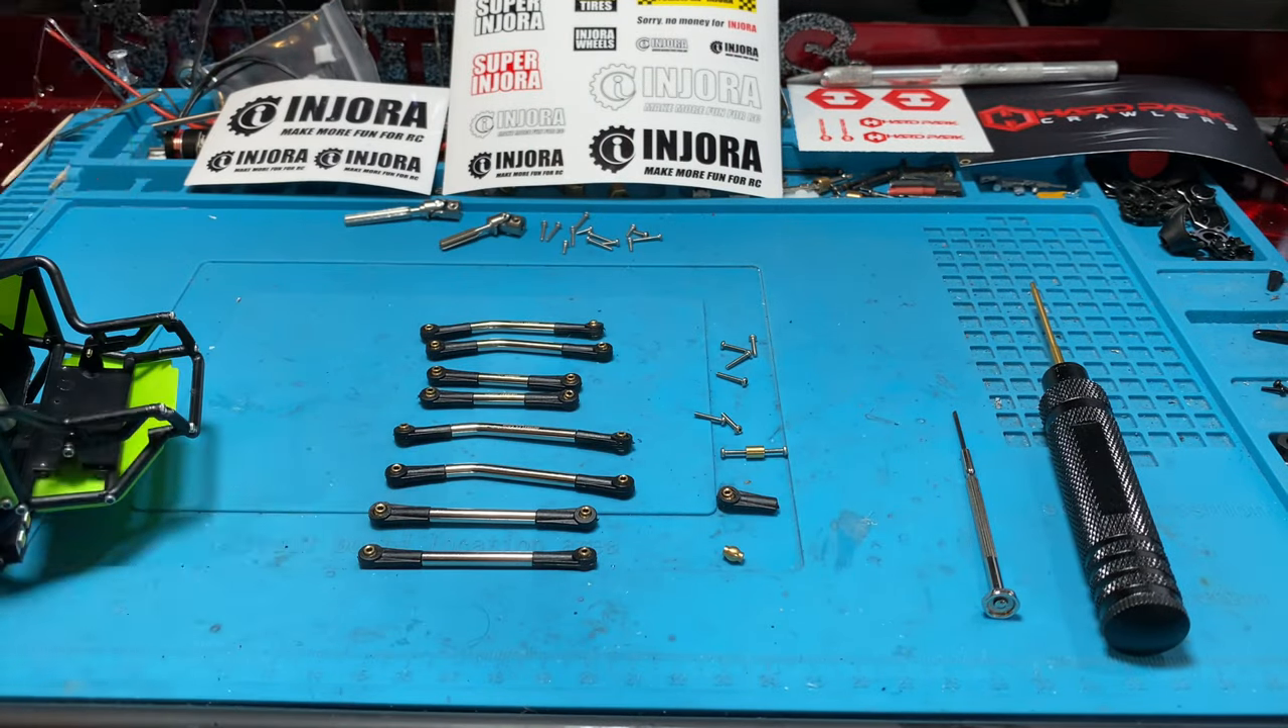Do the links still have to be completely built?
No.